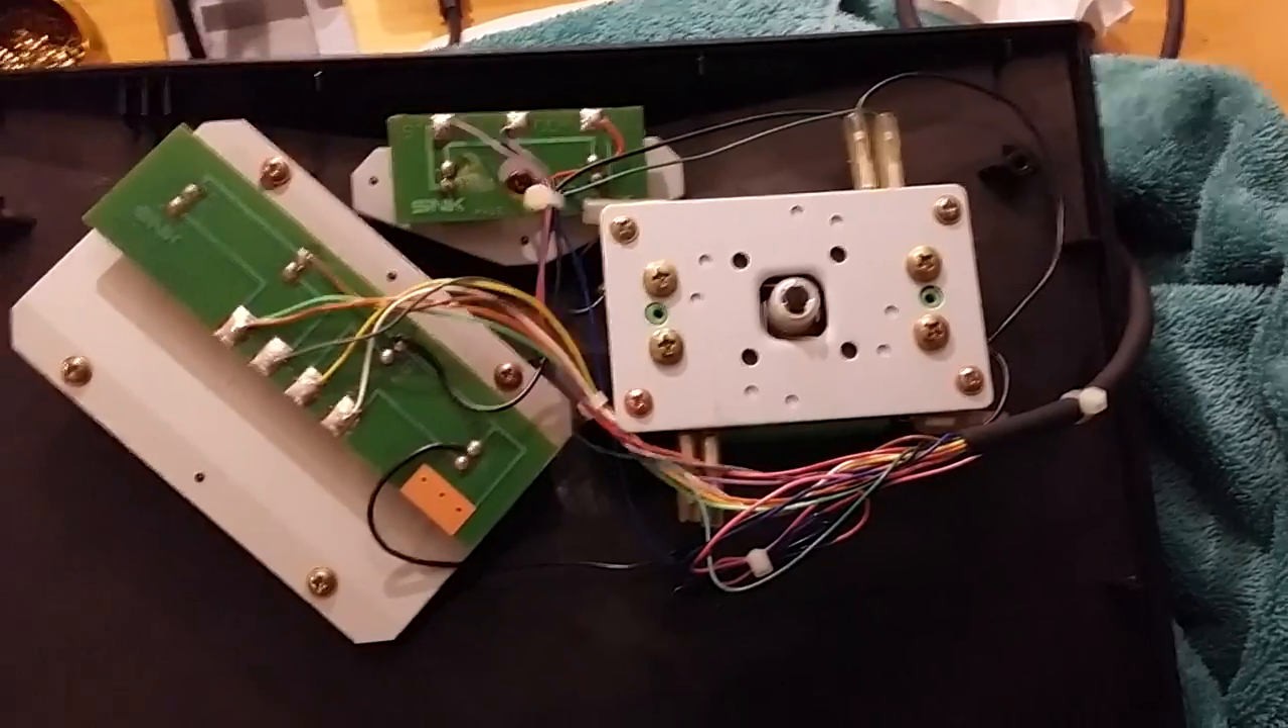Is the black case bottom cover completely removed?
Yes.